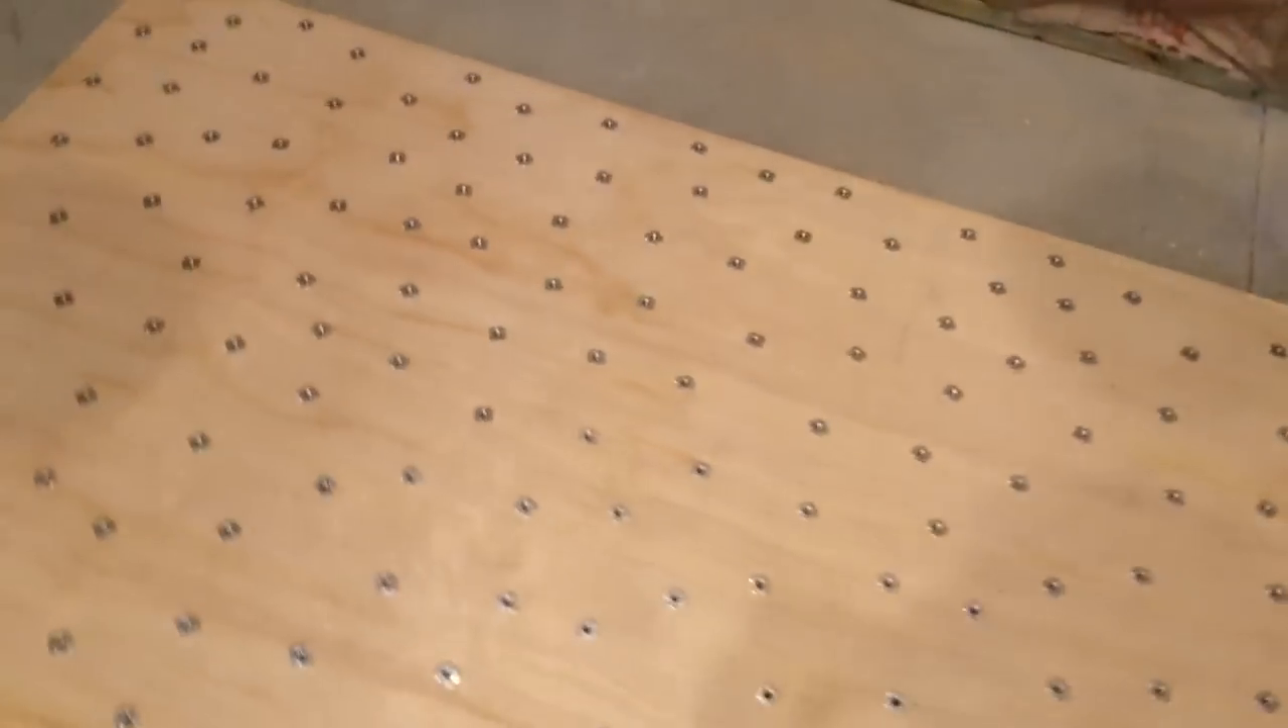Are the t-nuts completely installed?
Yes.